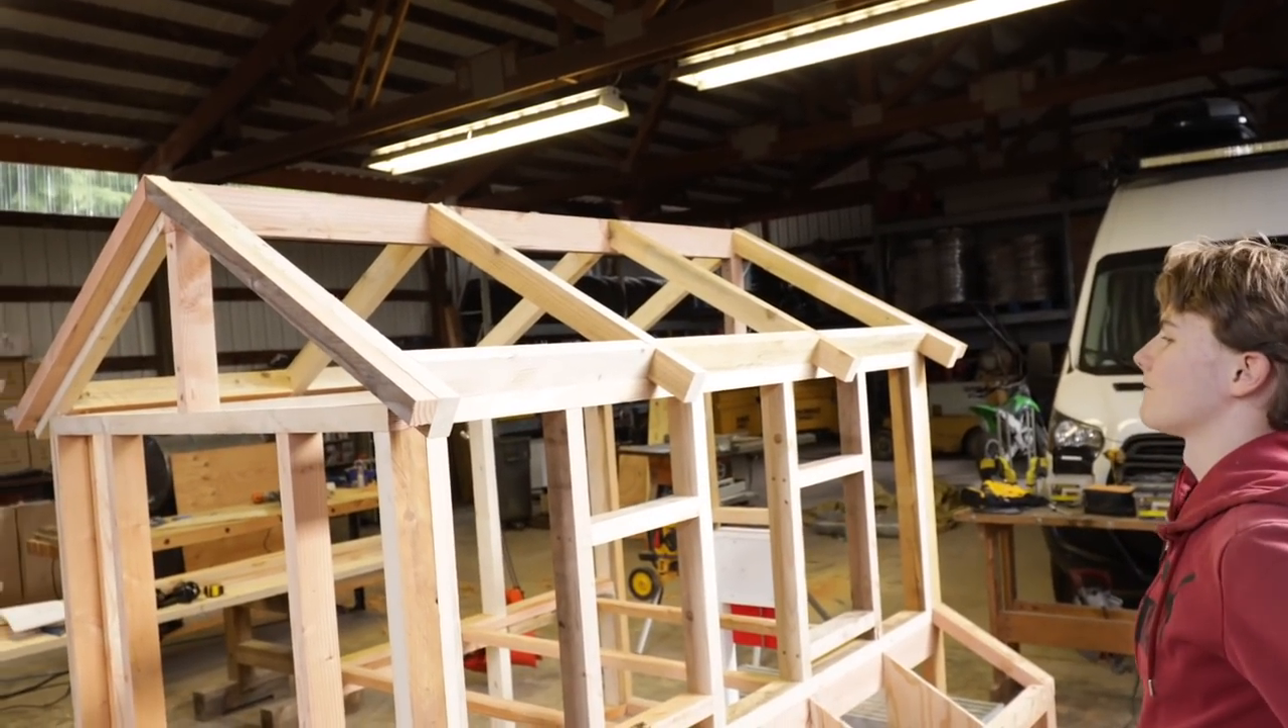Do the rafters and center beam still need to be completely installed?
No.